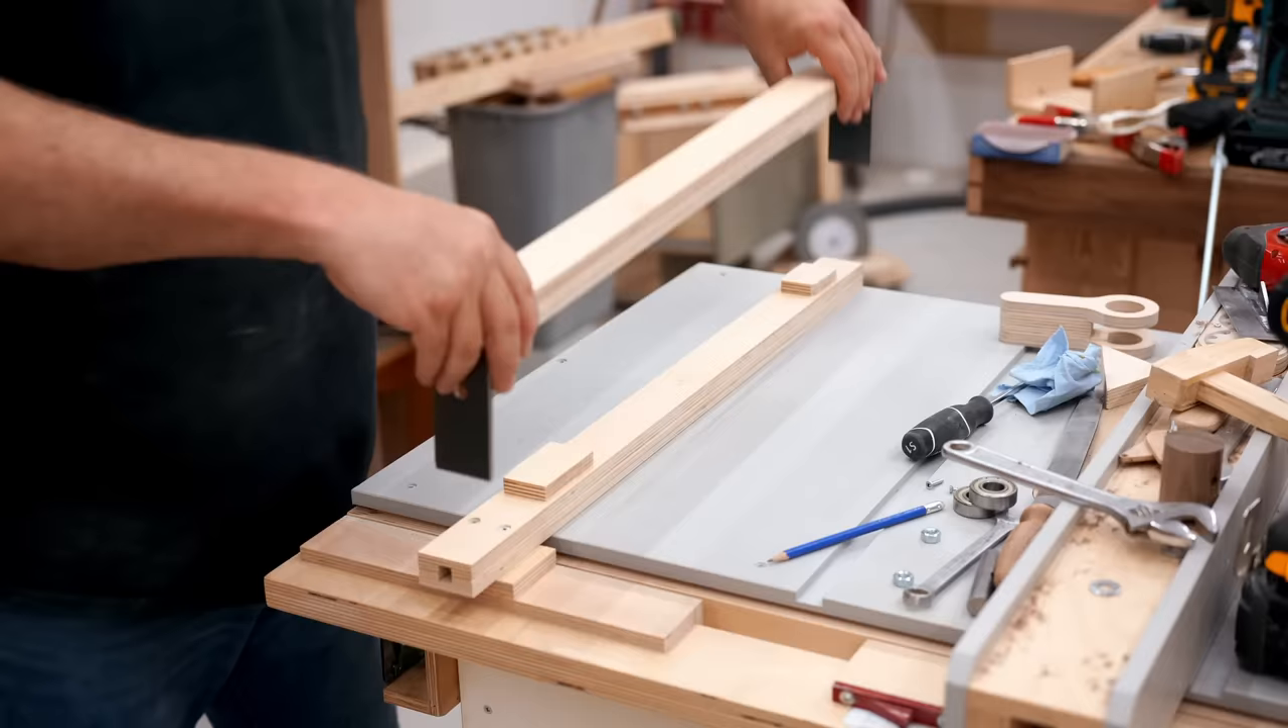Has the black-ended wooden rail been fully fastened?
No.